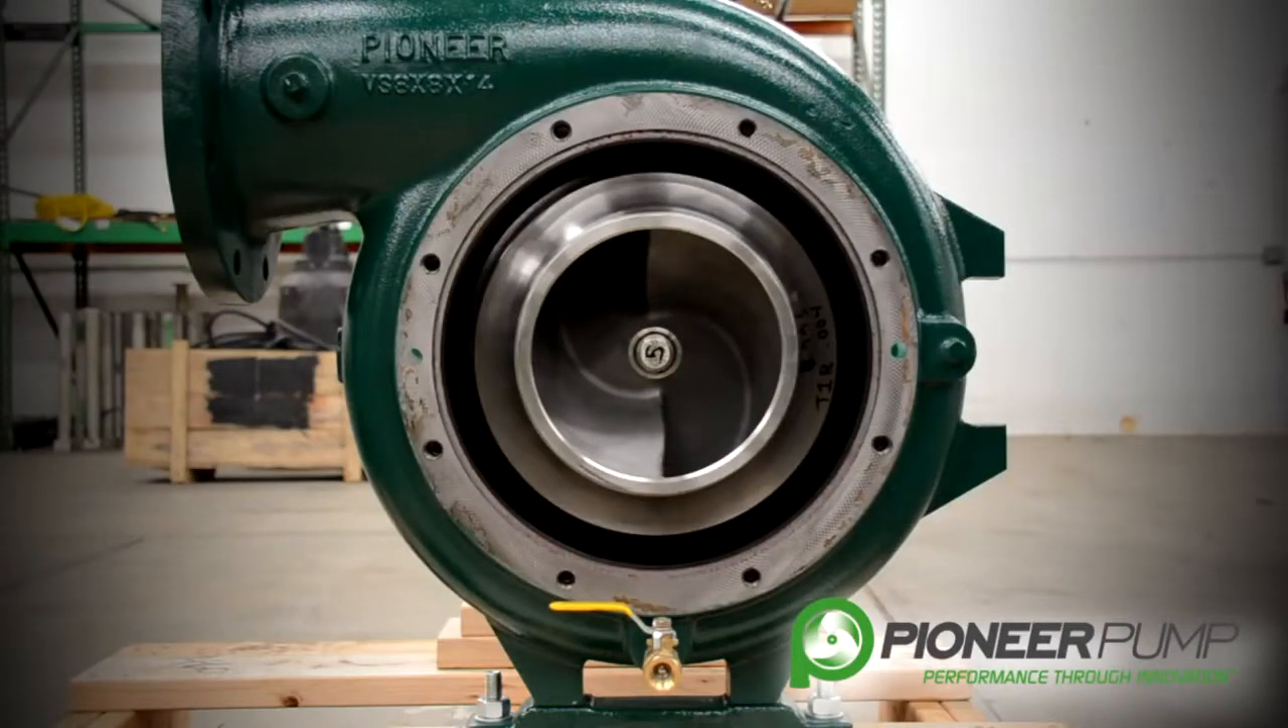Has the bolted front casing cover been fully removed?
Yes.